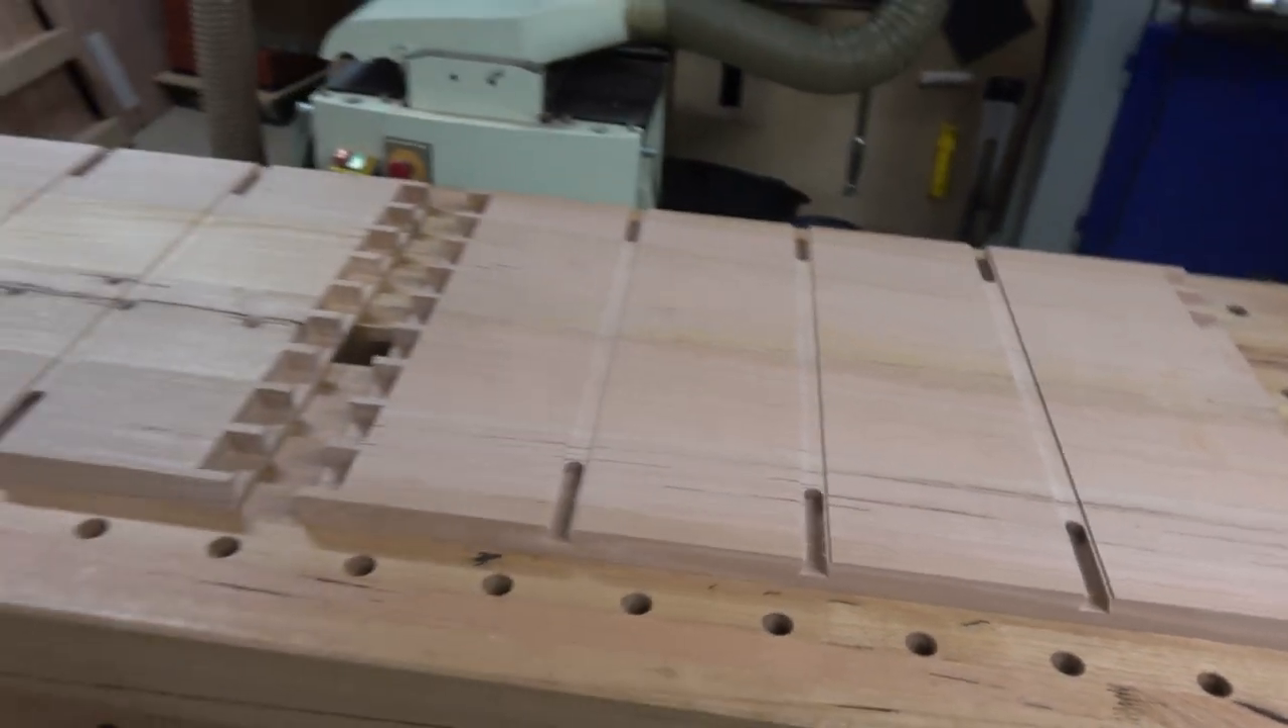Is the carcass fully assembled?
No.